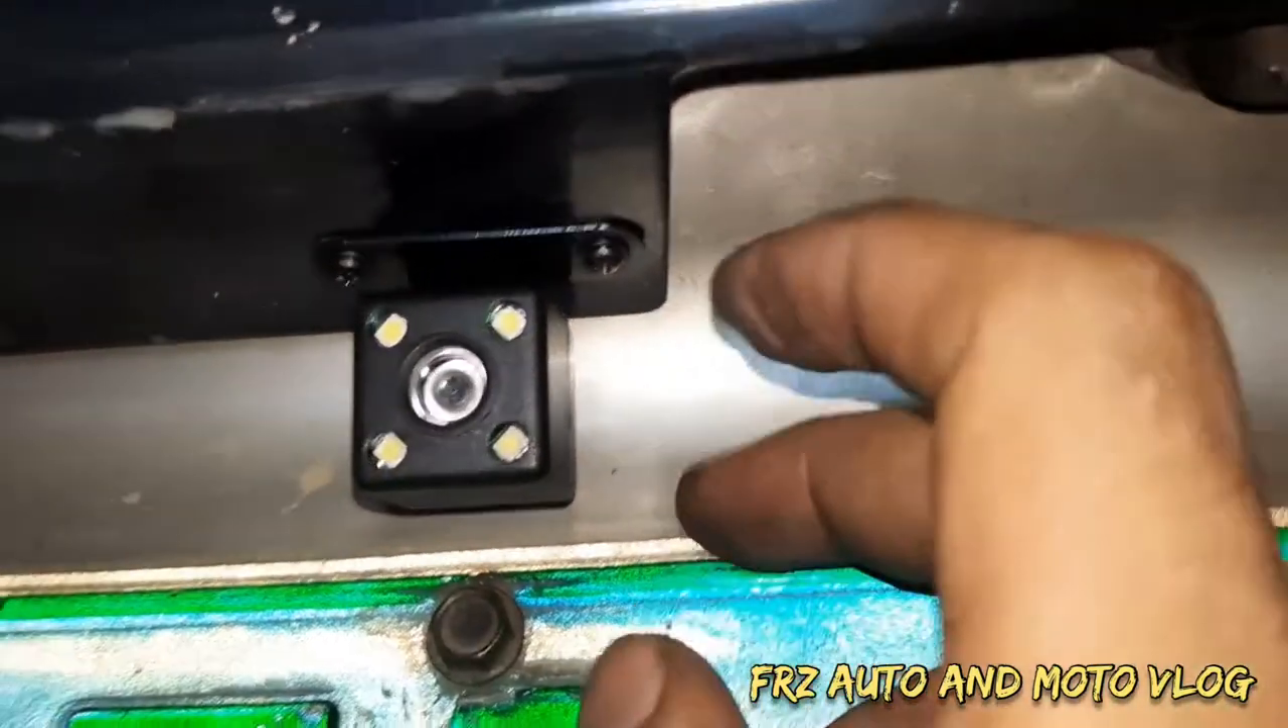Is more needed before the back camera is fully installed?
No.